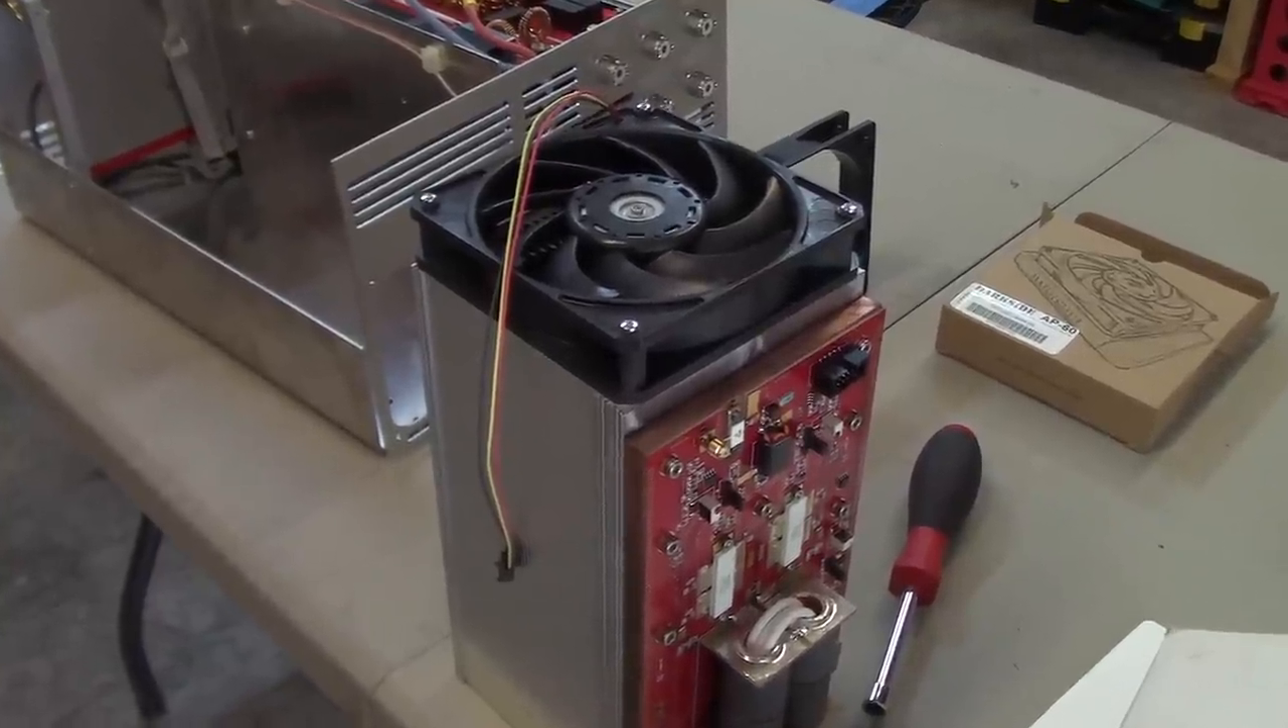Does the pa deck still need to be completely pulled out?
No.